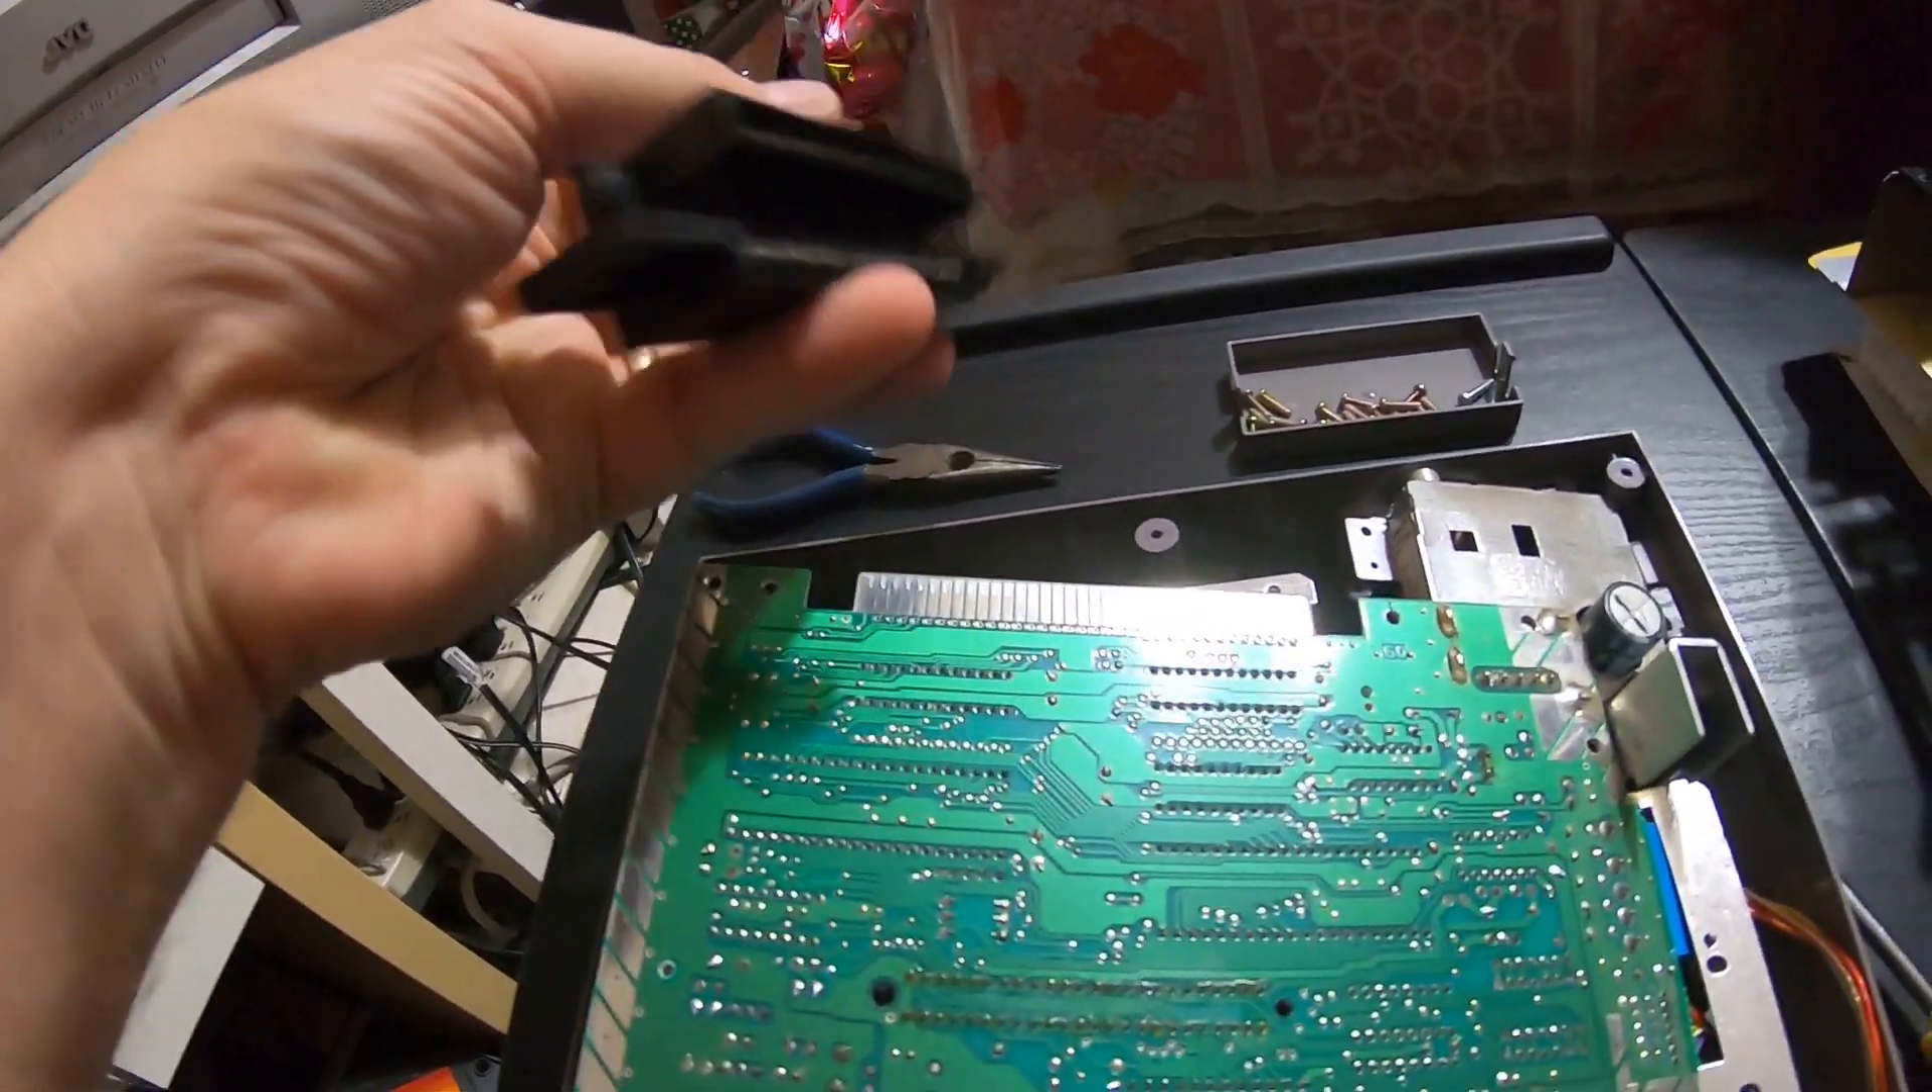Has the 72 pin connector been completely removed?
Yes.